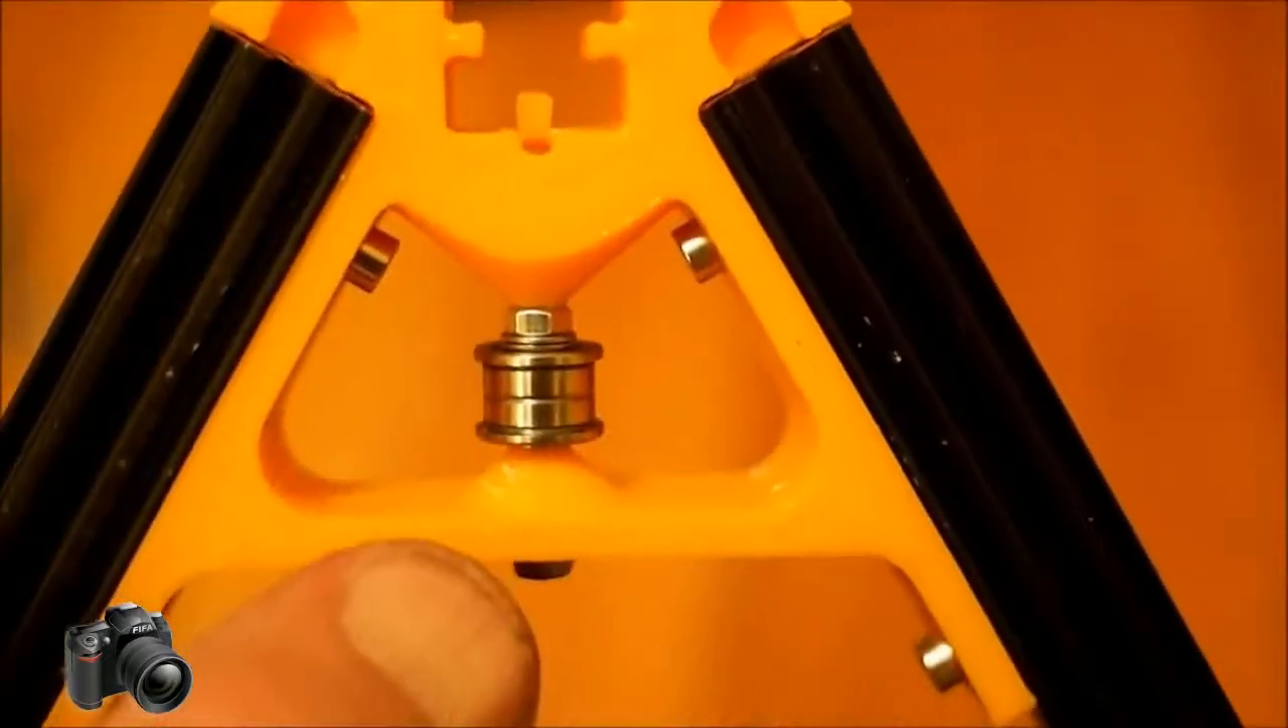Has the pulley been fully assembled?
Yes.